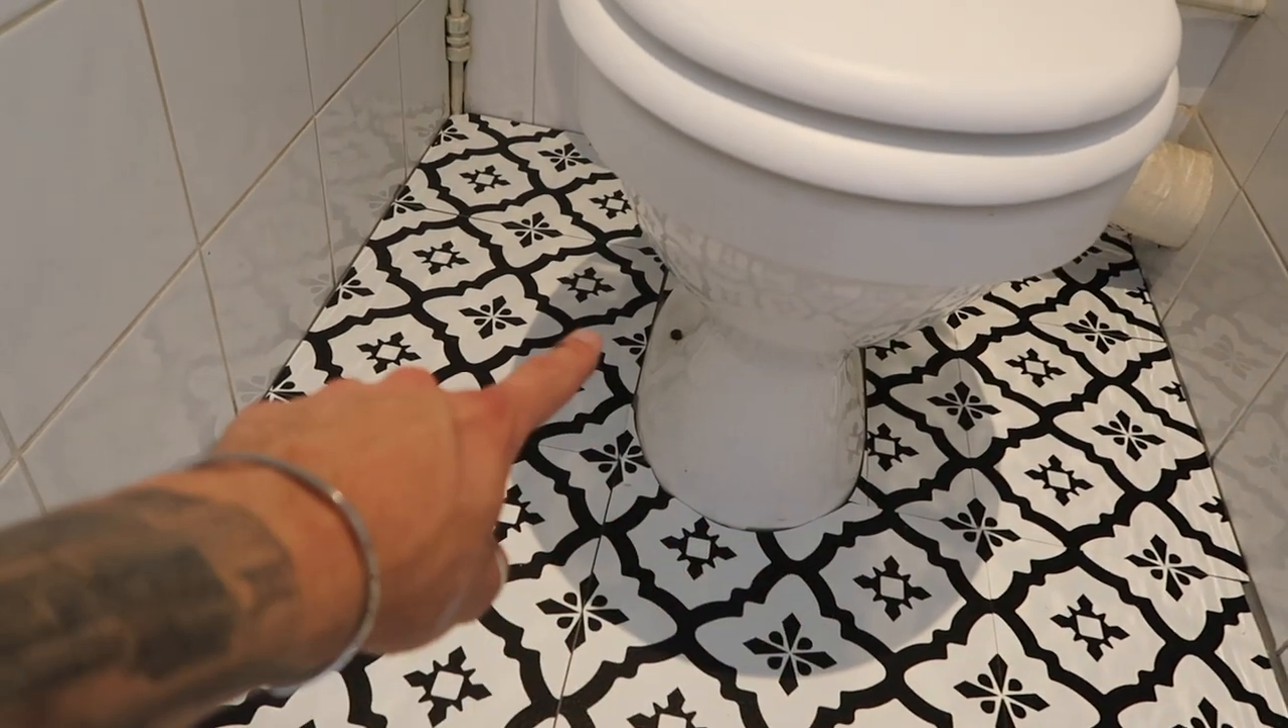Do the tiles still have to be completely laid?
No.